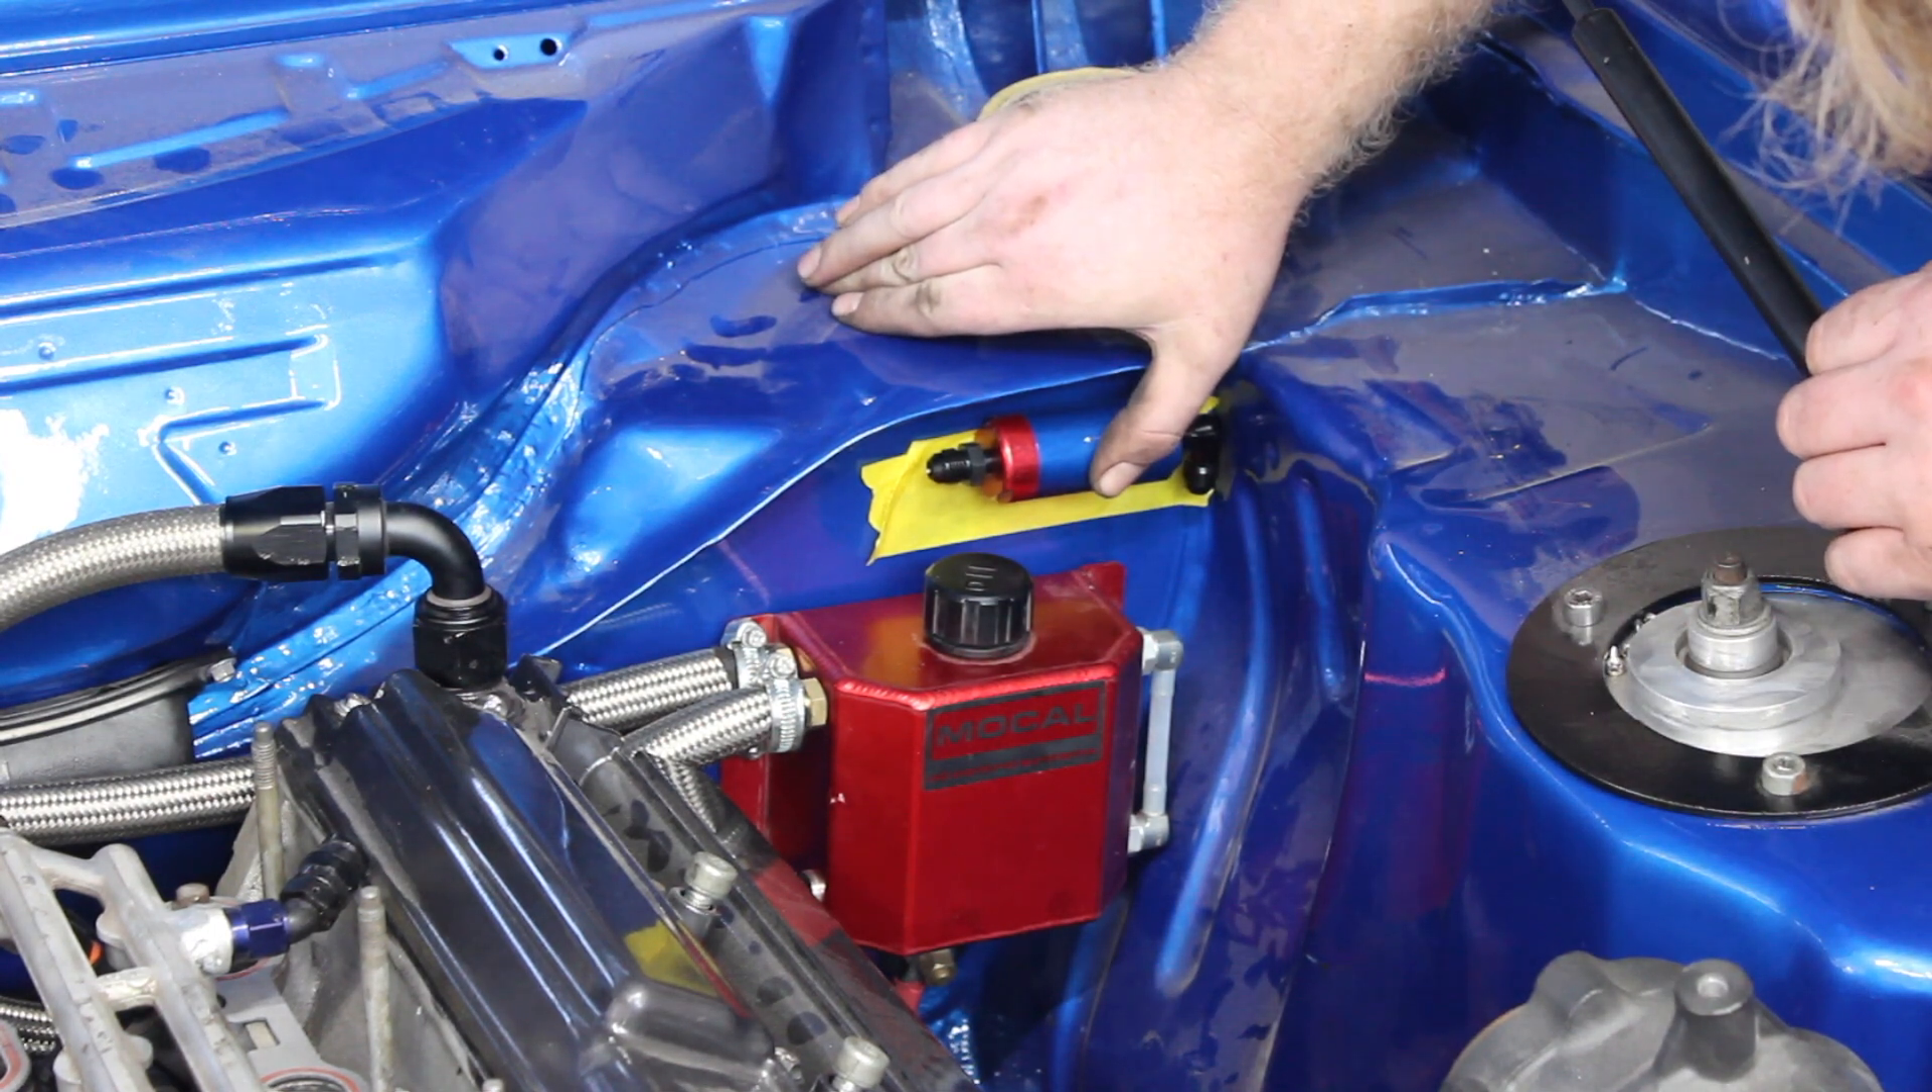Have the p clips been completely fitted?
No.